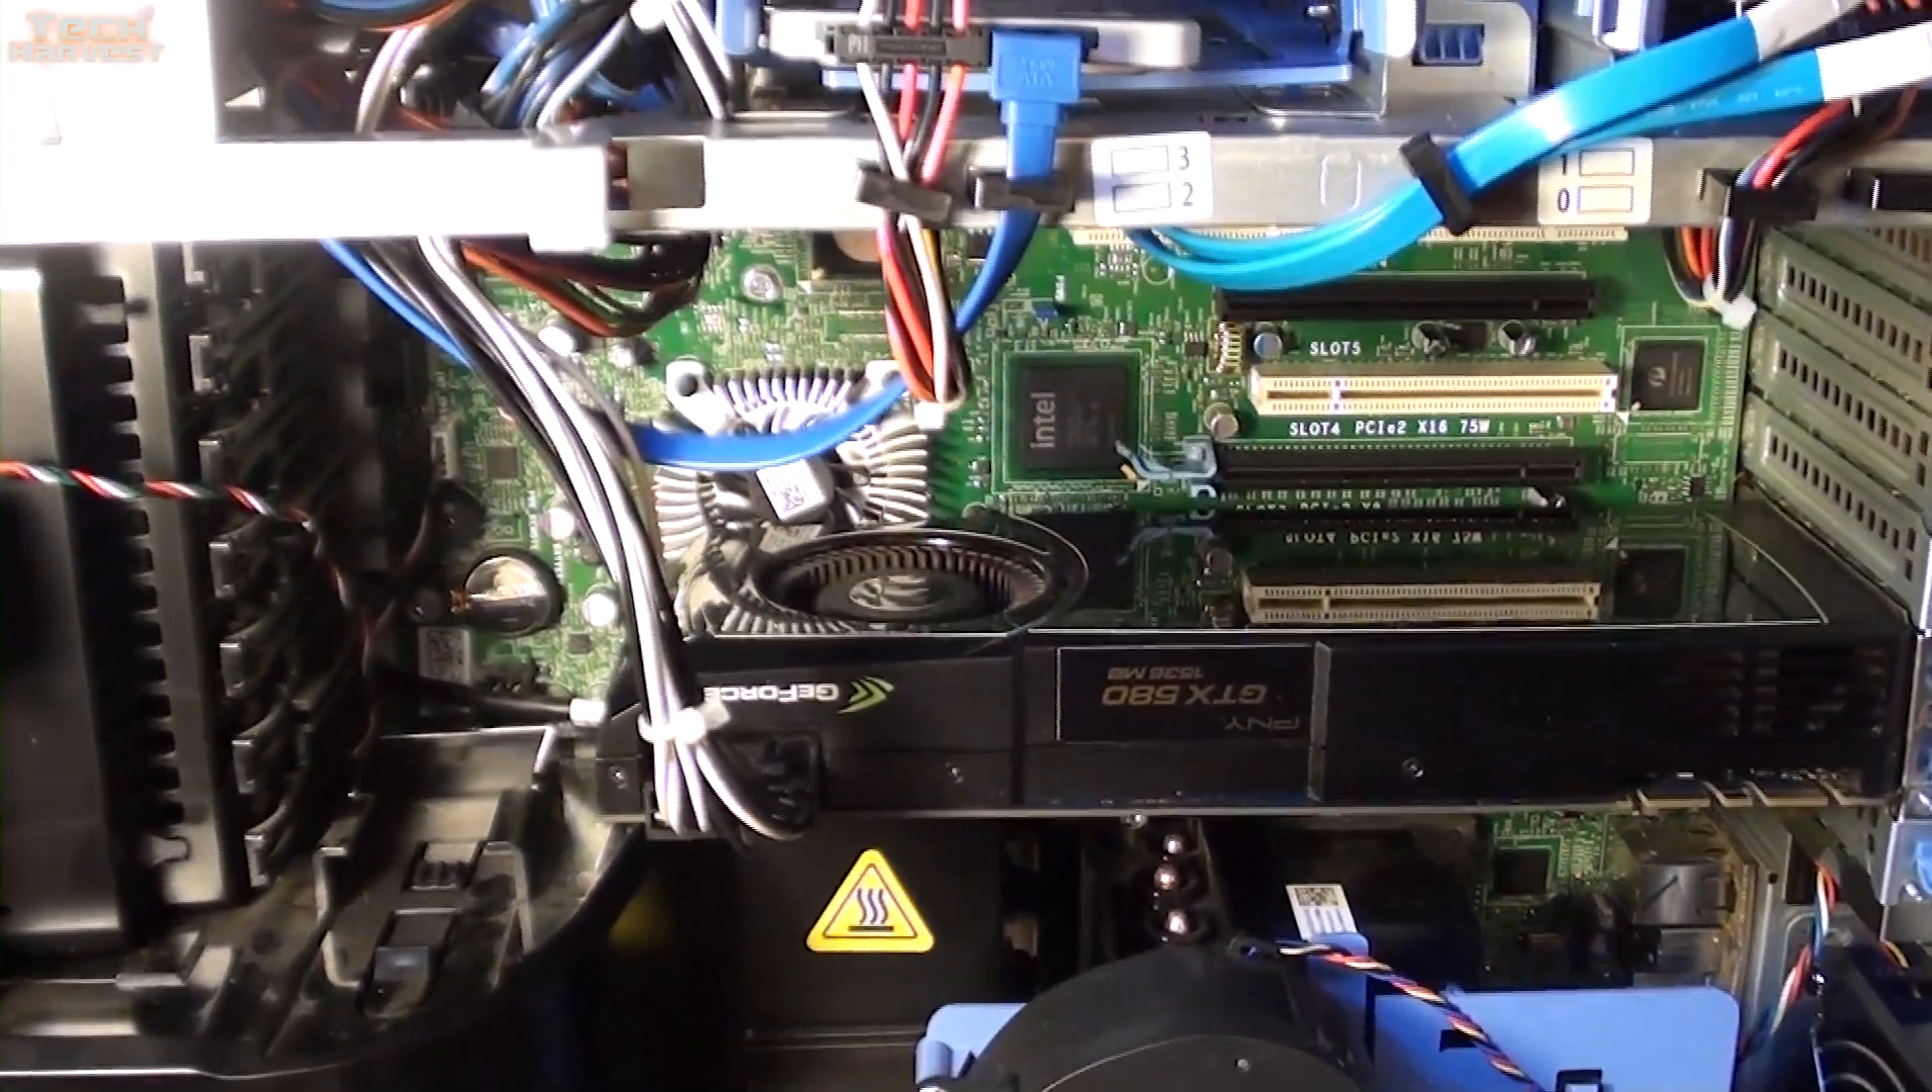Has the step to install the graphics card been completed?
Yes.